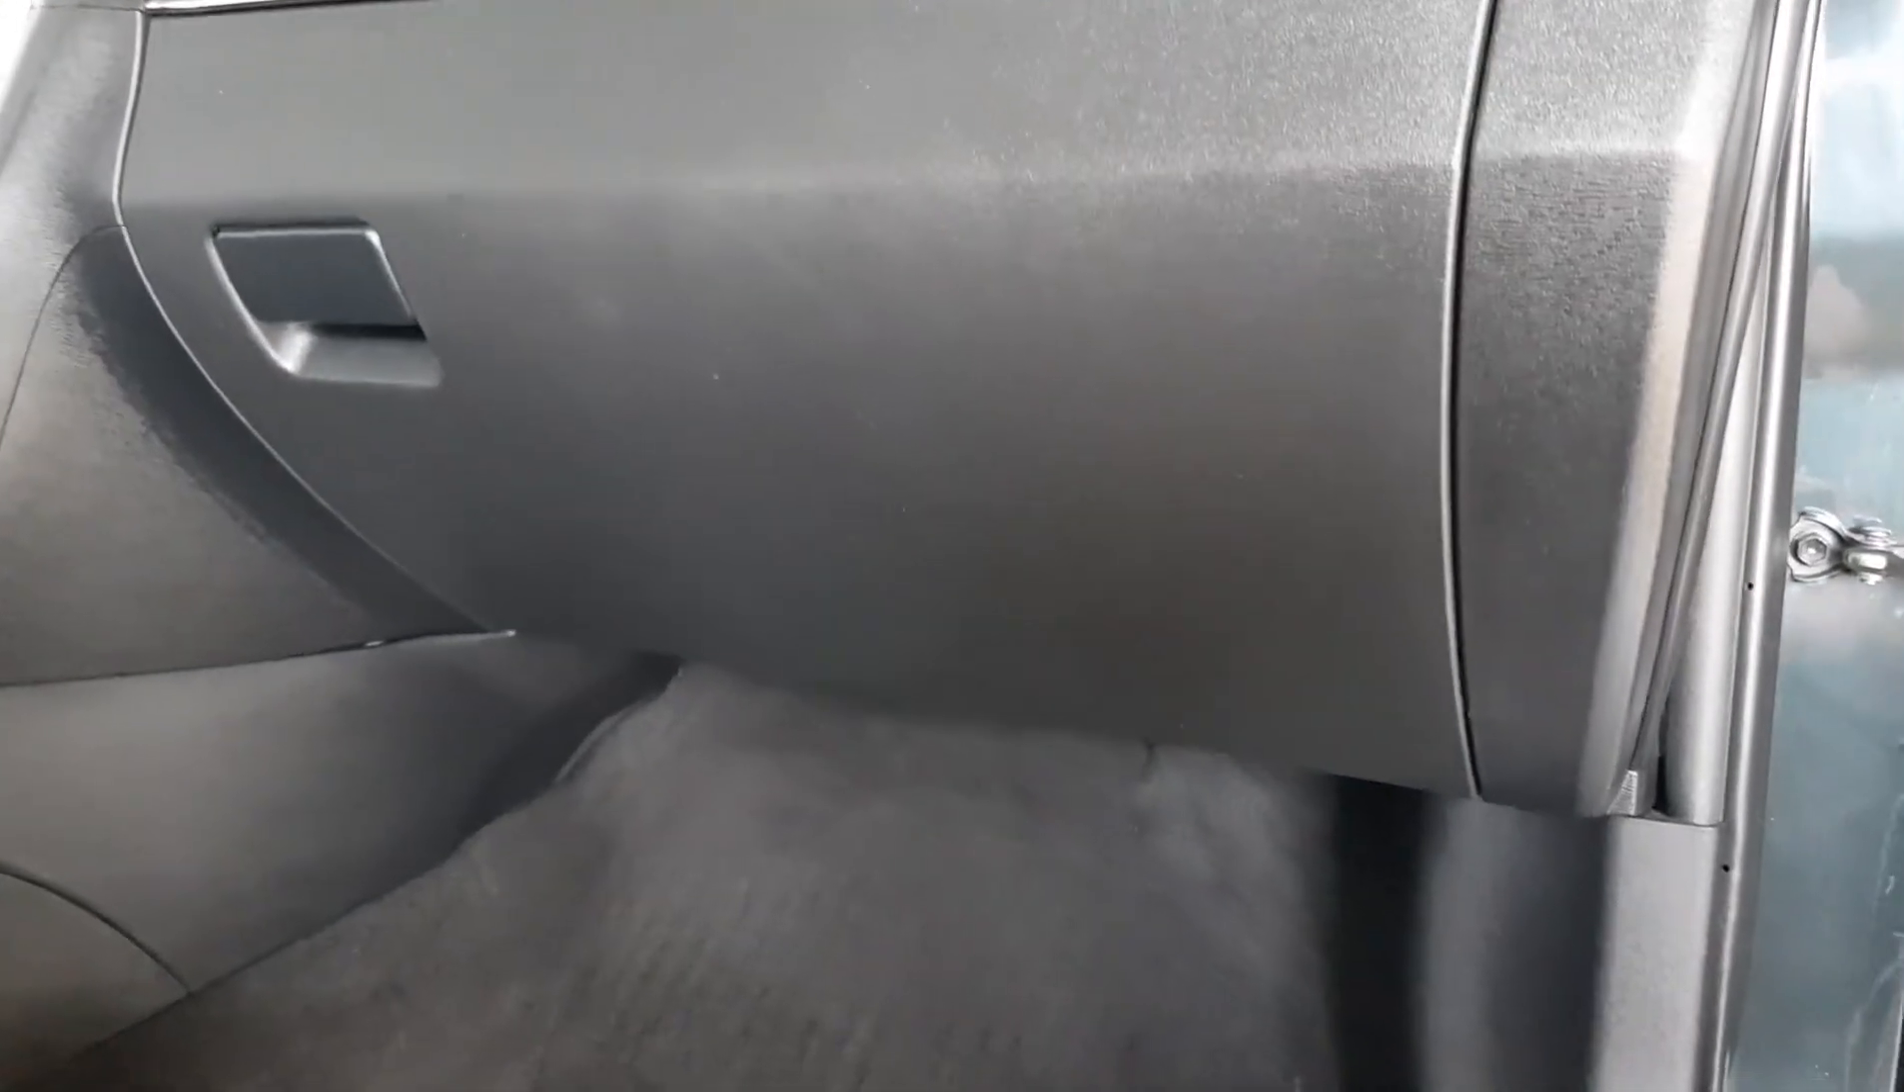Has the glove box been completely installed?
Yes.